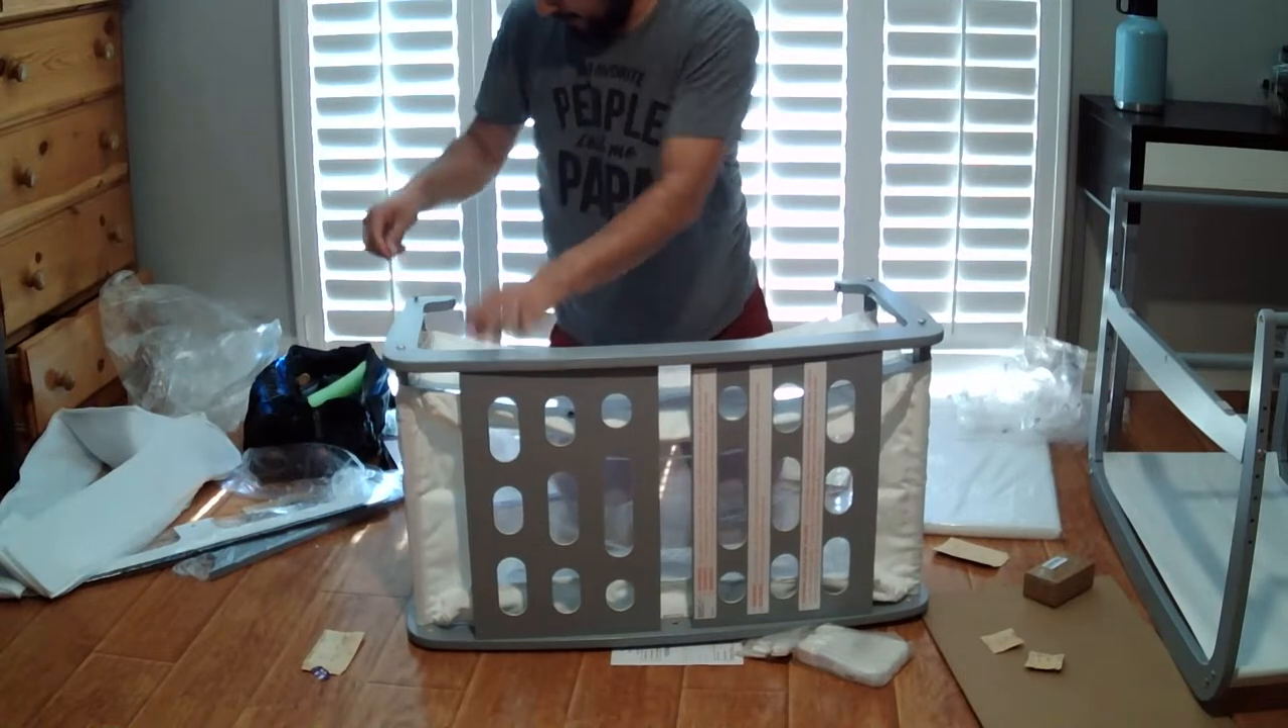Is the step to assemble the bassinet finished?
No.